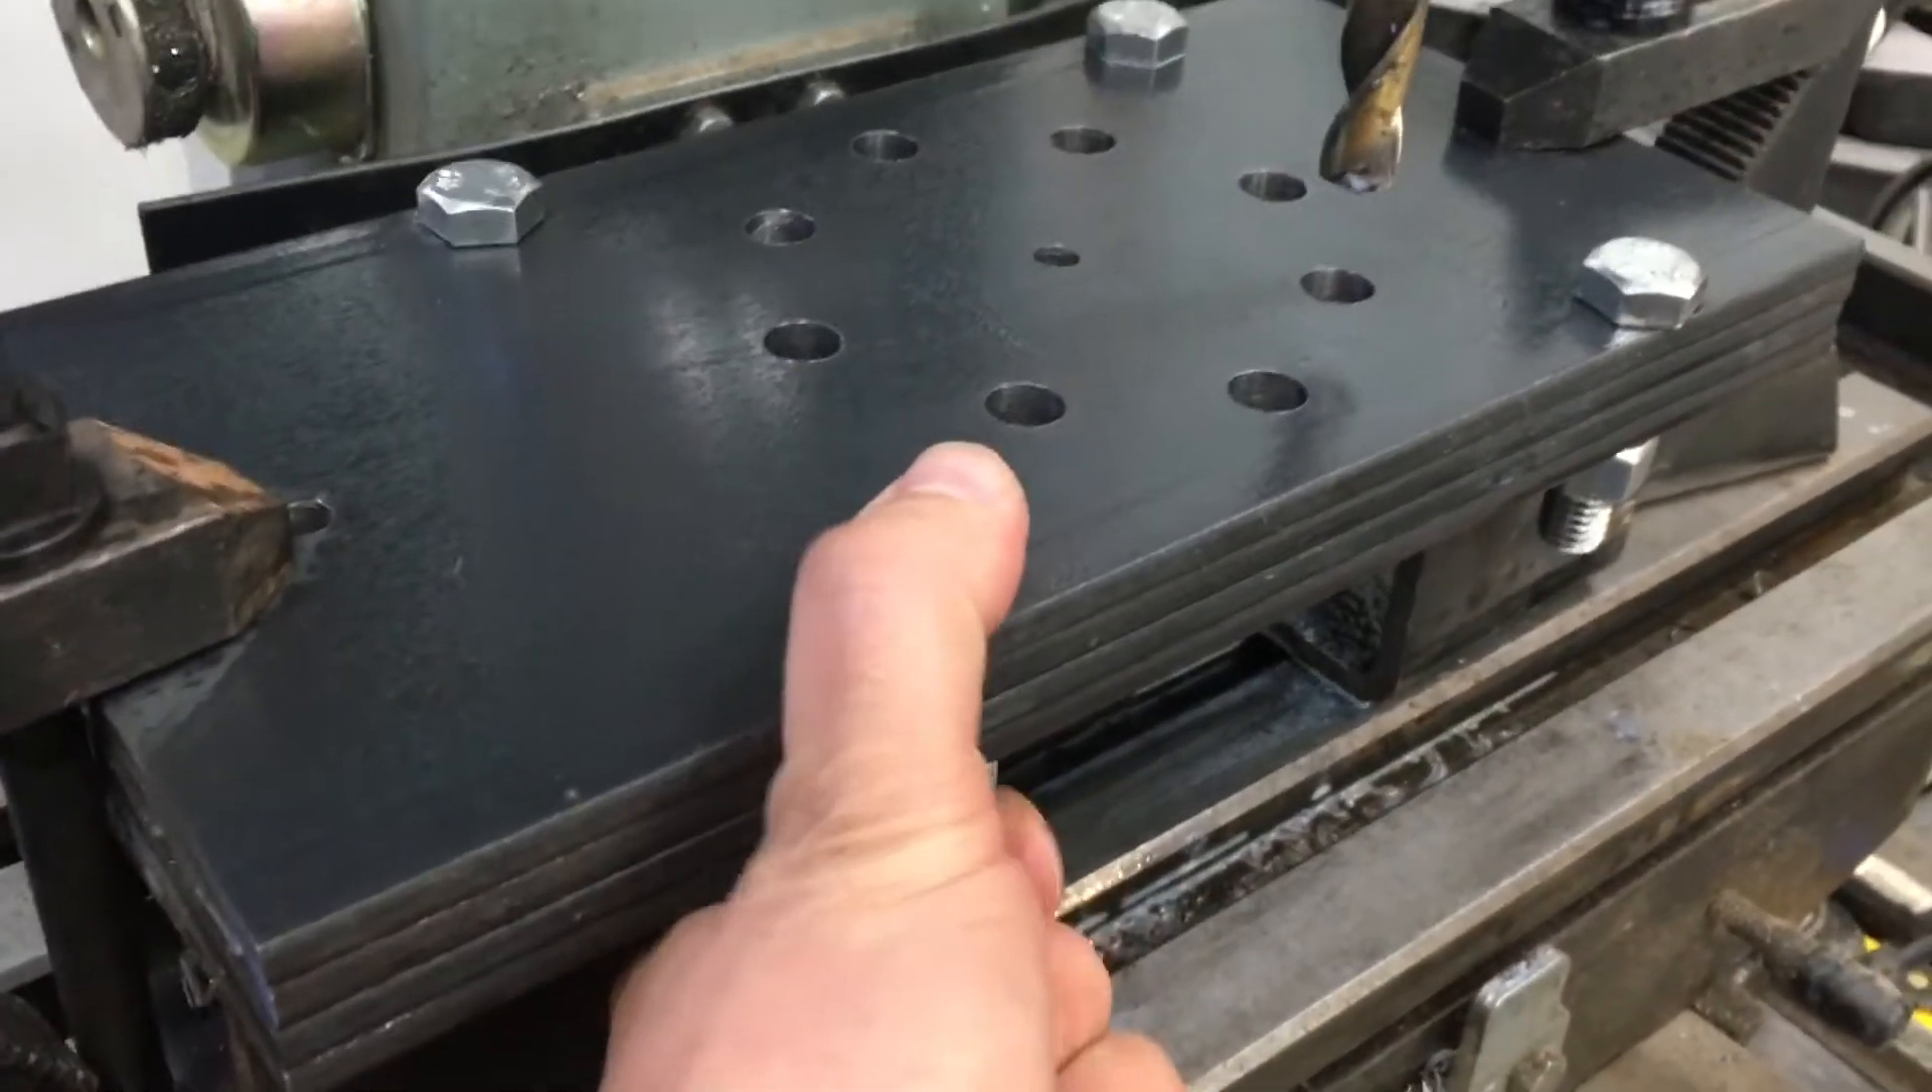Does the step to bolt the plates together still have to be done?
No.